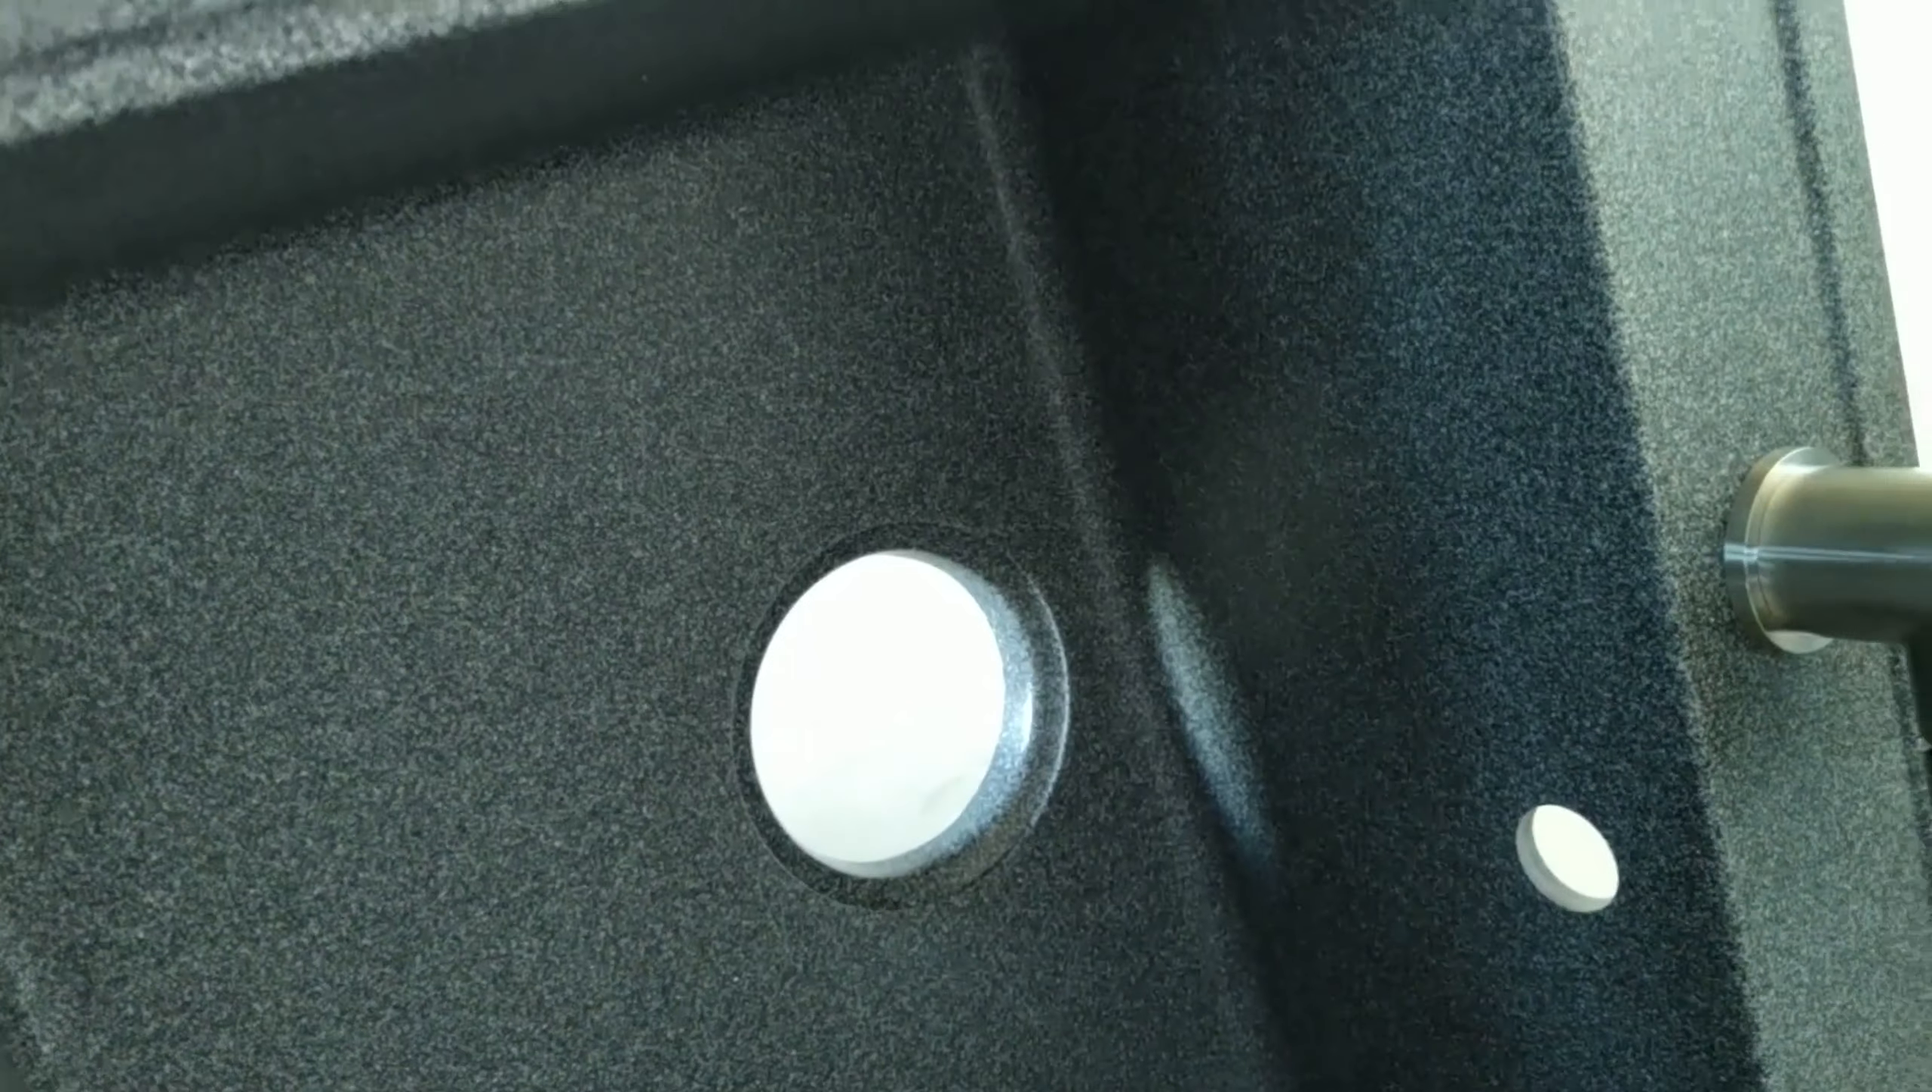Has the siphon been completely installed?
No.